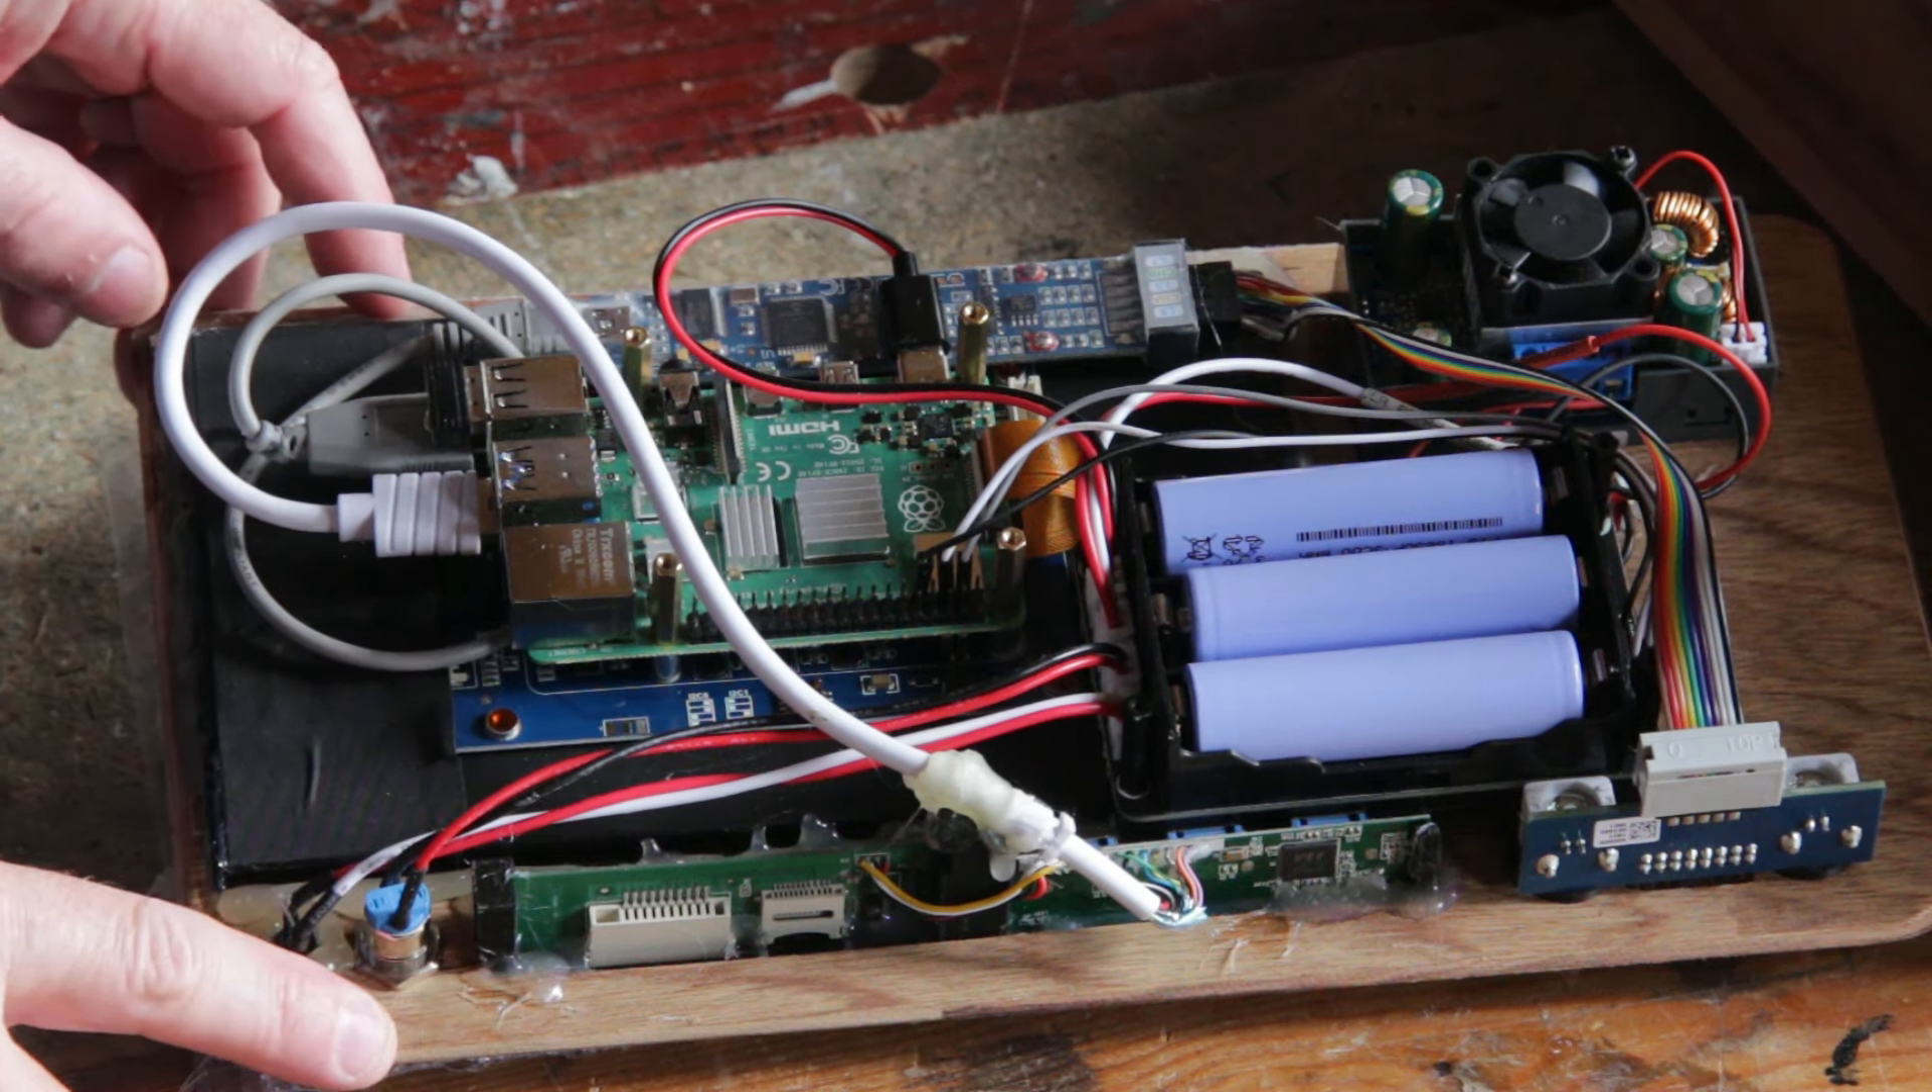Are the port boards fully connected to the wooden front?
Yes.